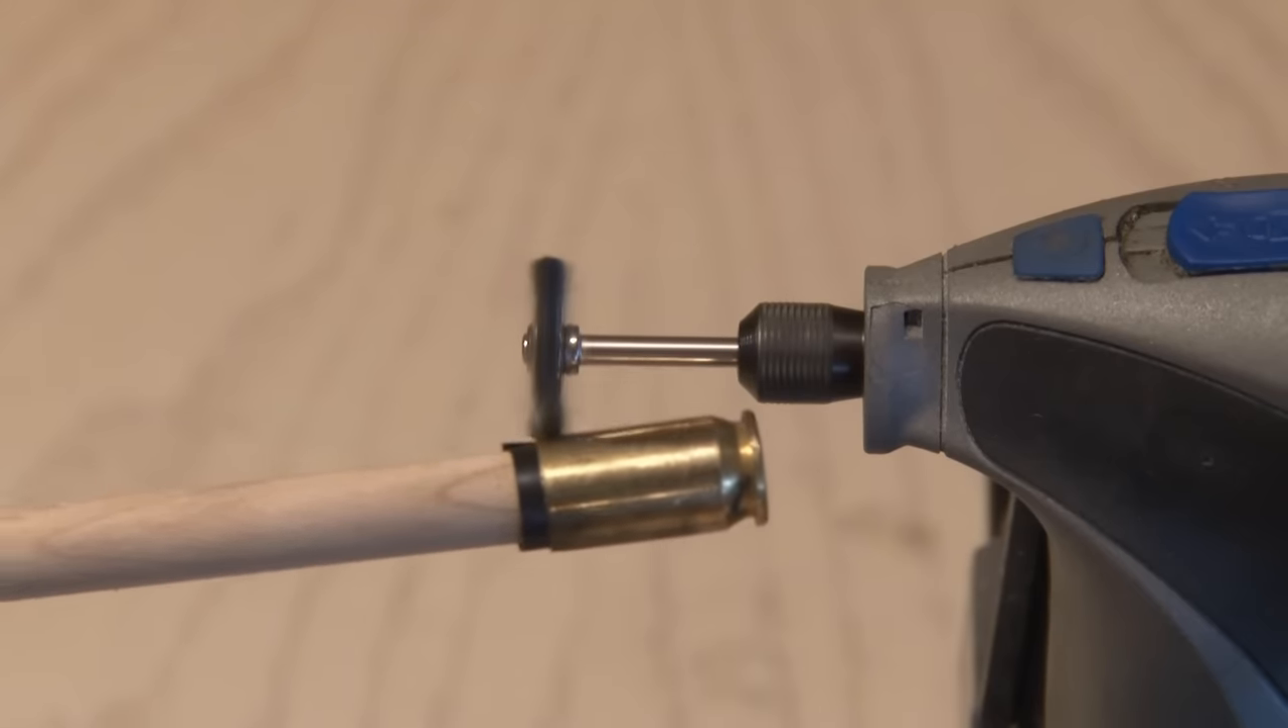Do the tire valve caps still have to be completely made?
Yes.